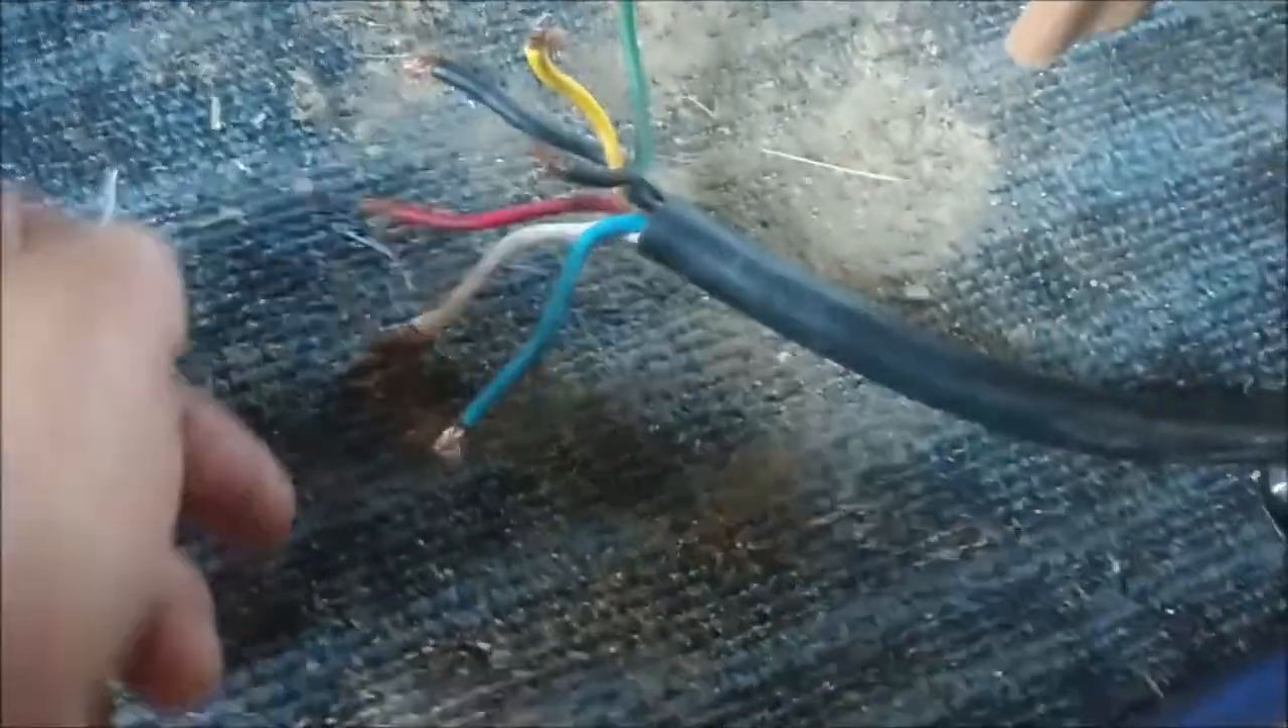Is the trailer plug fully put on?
No.